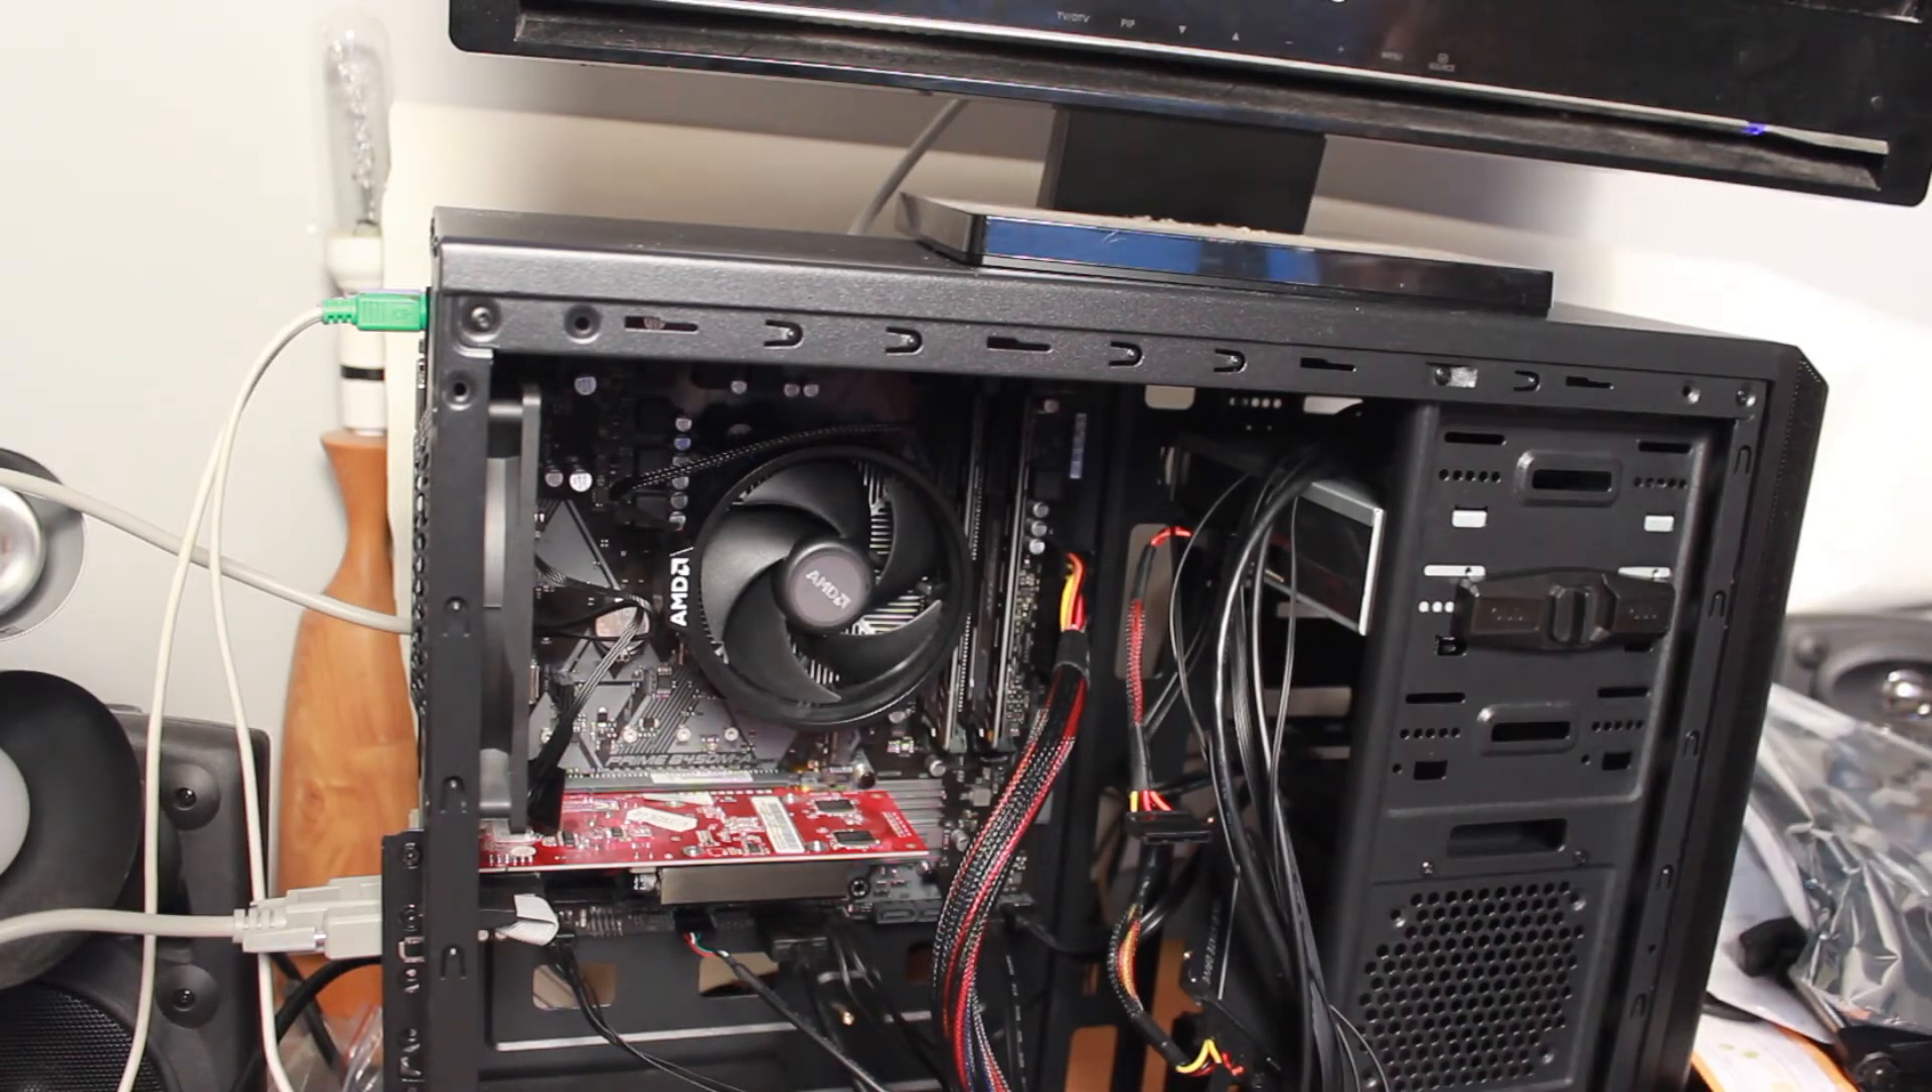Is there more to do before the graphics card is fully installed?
No.